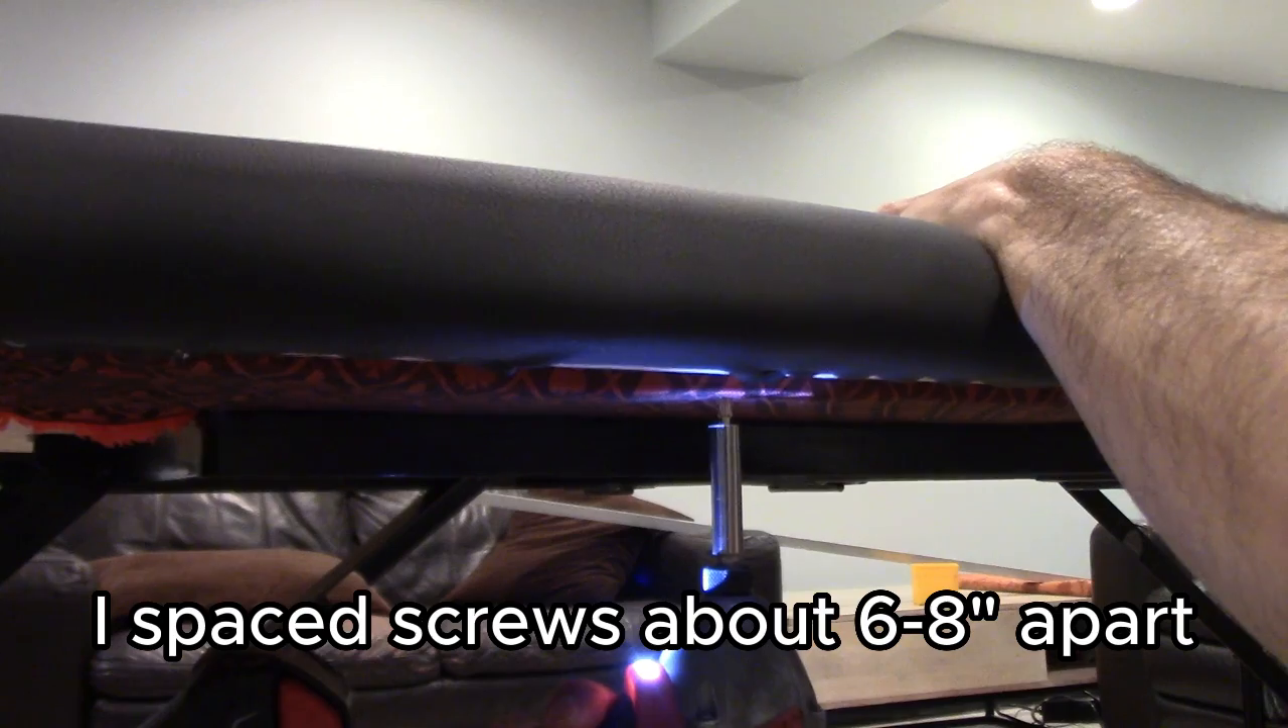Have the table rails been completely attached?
No.